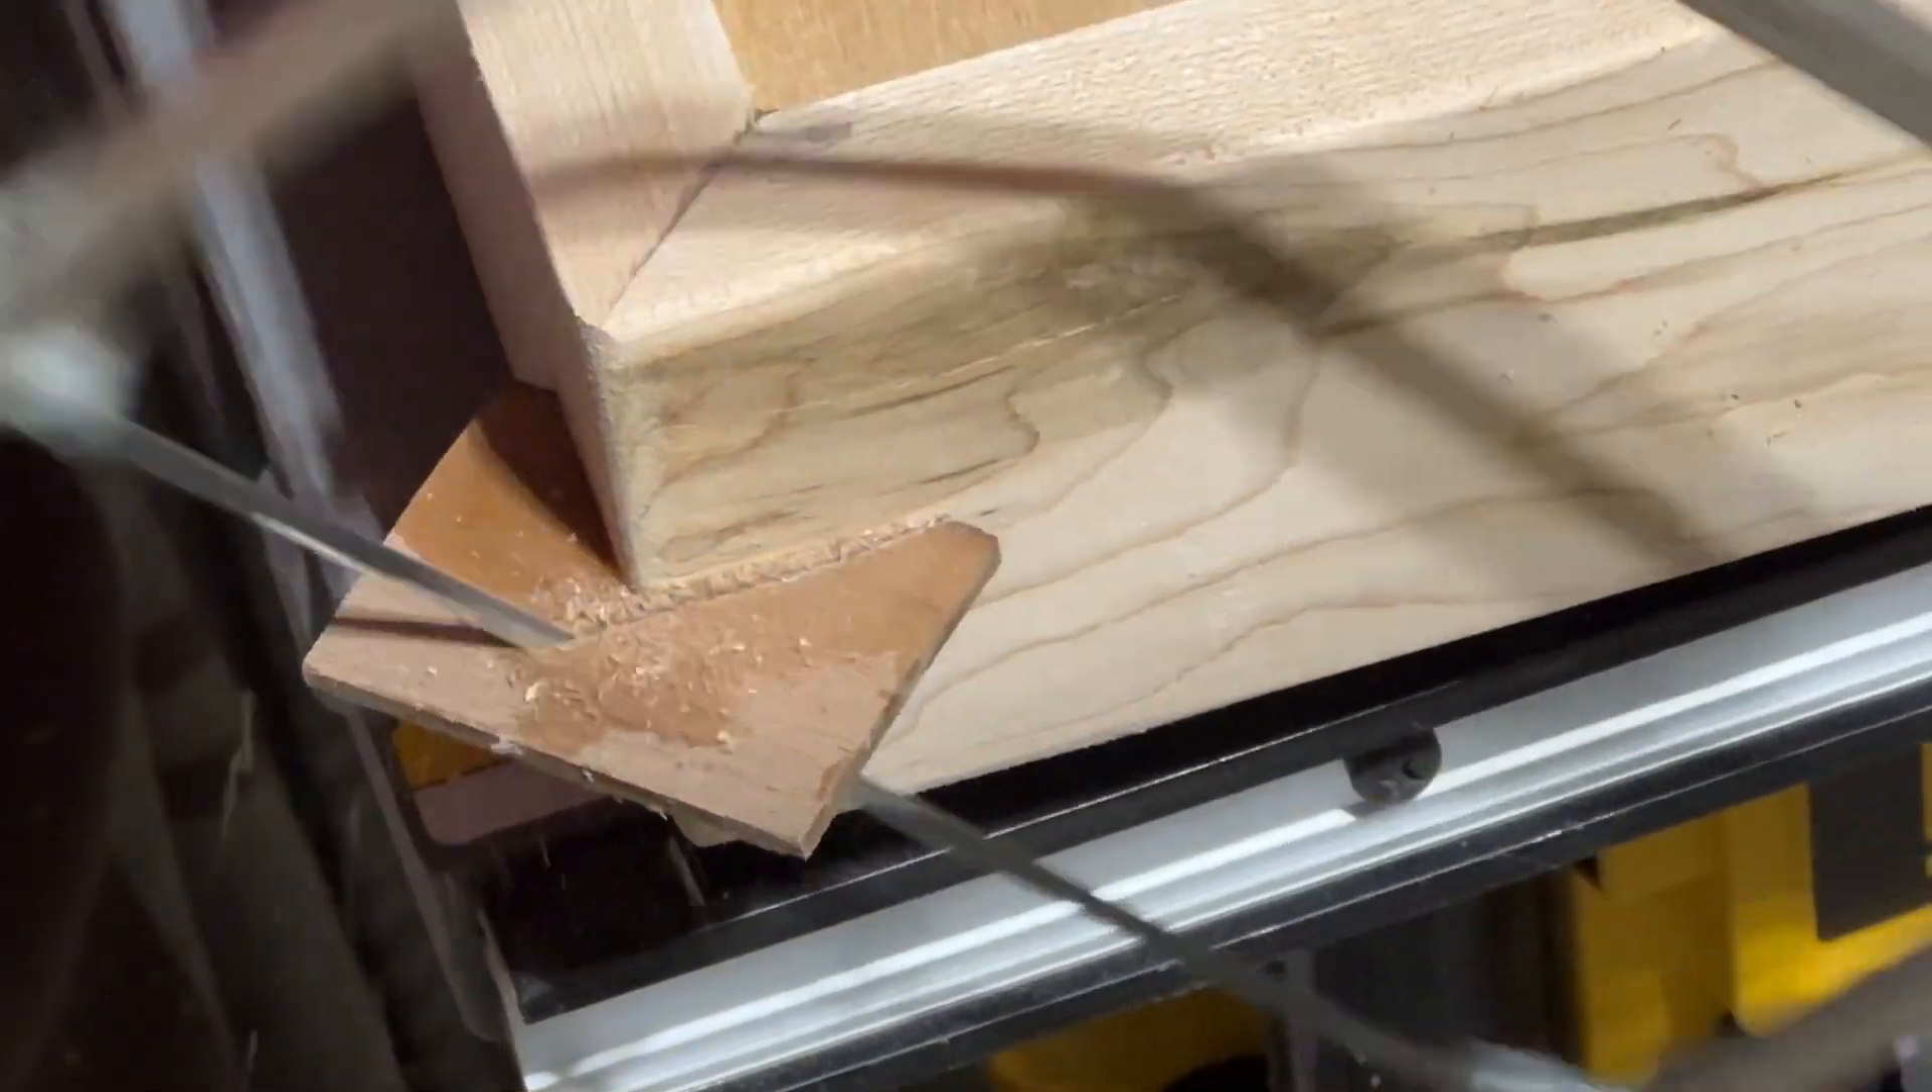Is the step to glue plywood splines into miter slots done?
Yes.